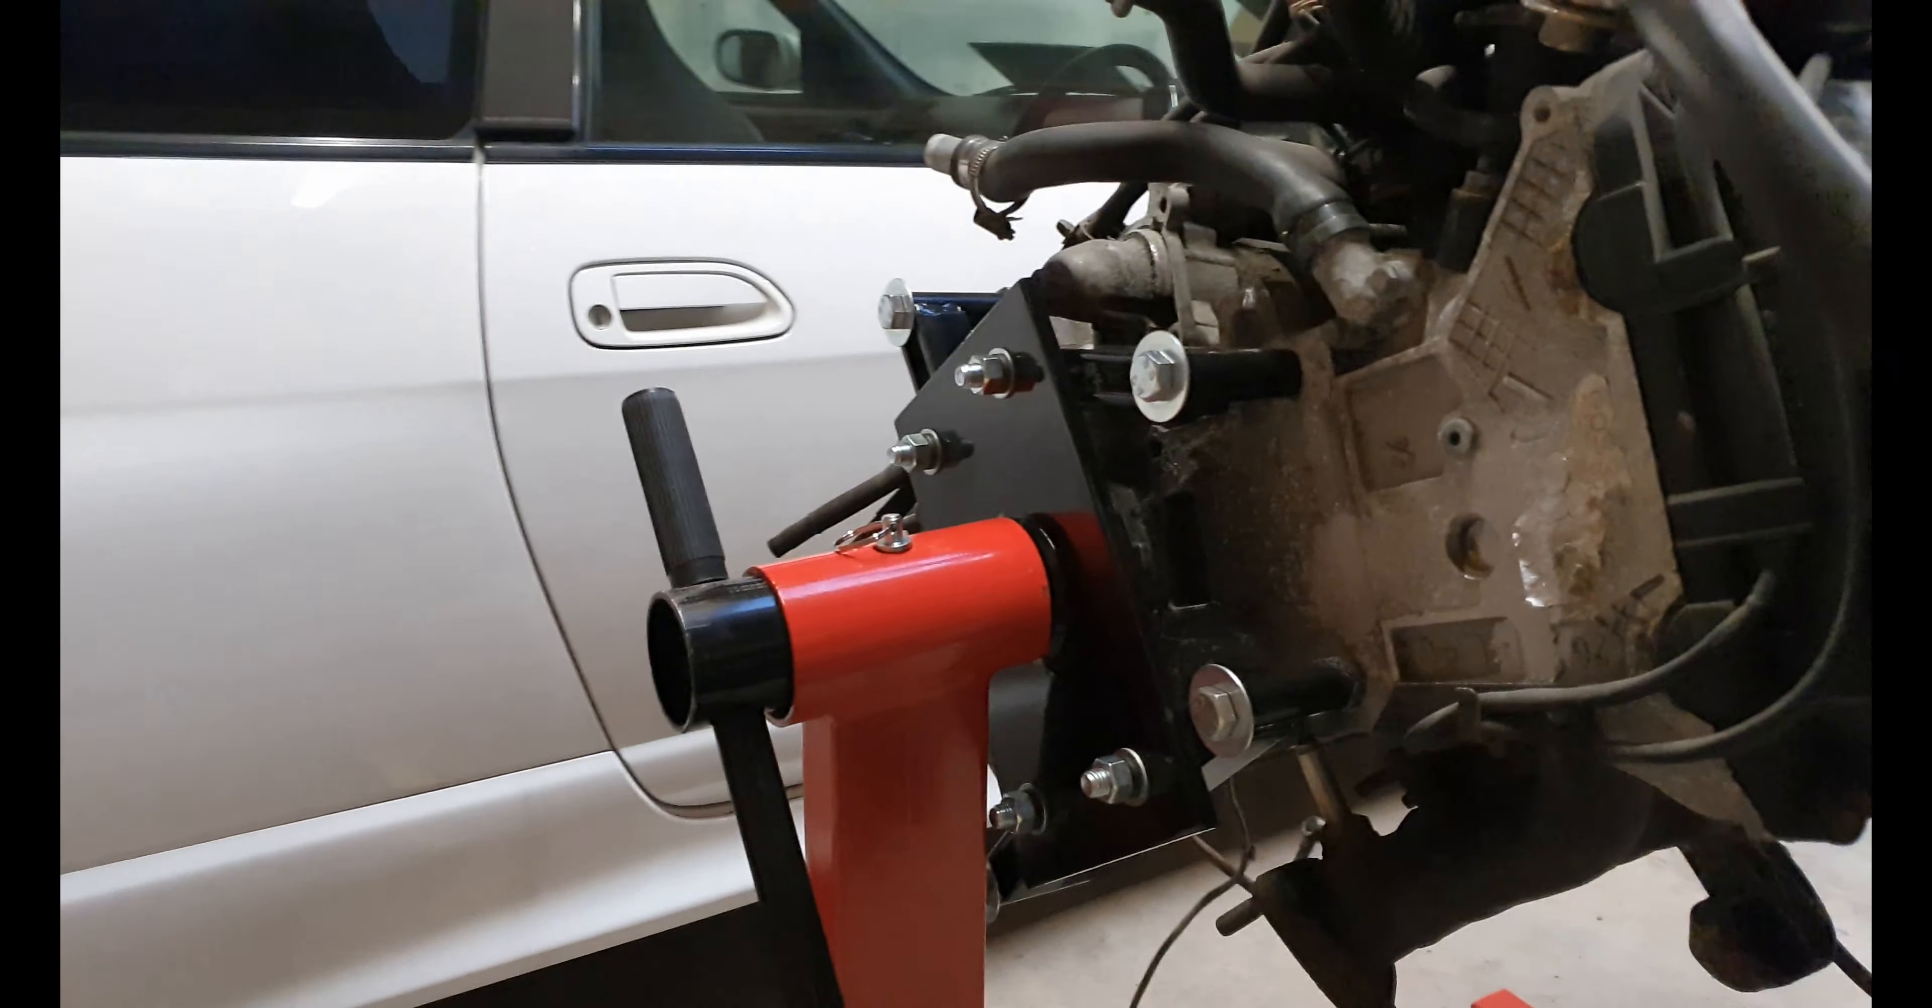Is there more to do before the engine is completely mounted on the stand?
No.